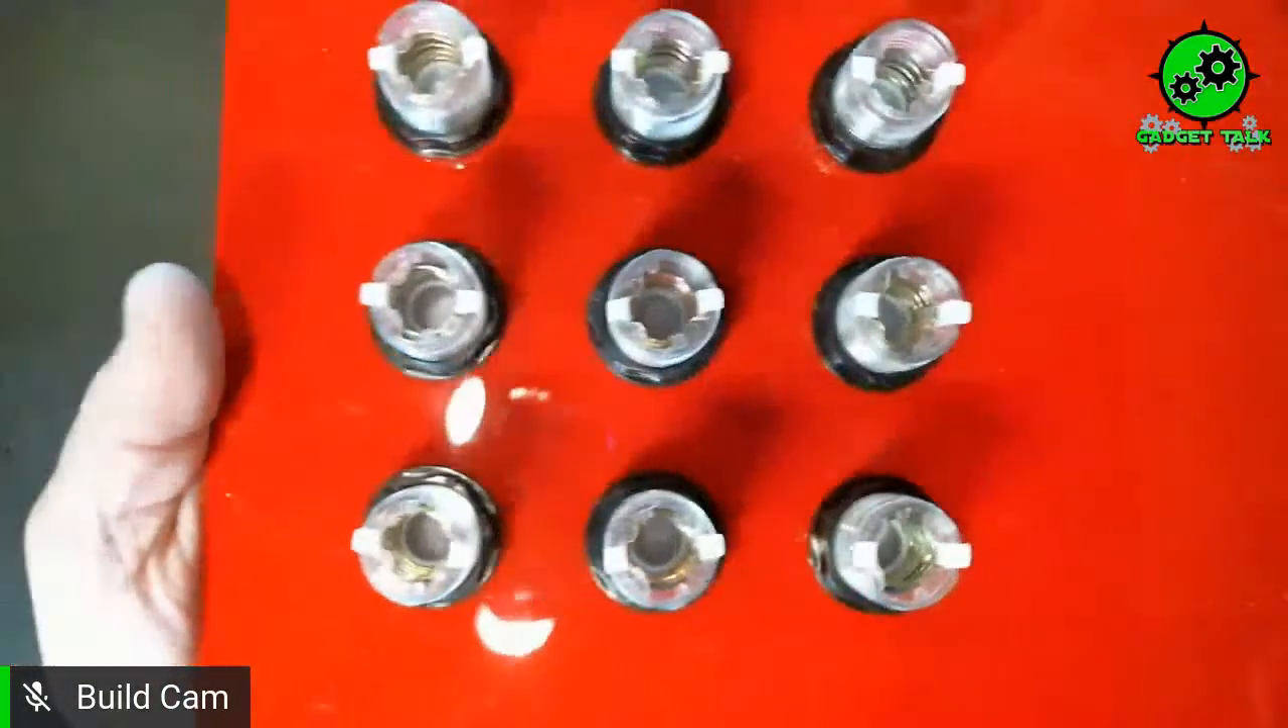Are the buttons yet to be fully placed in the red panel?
No.